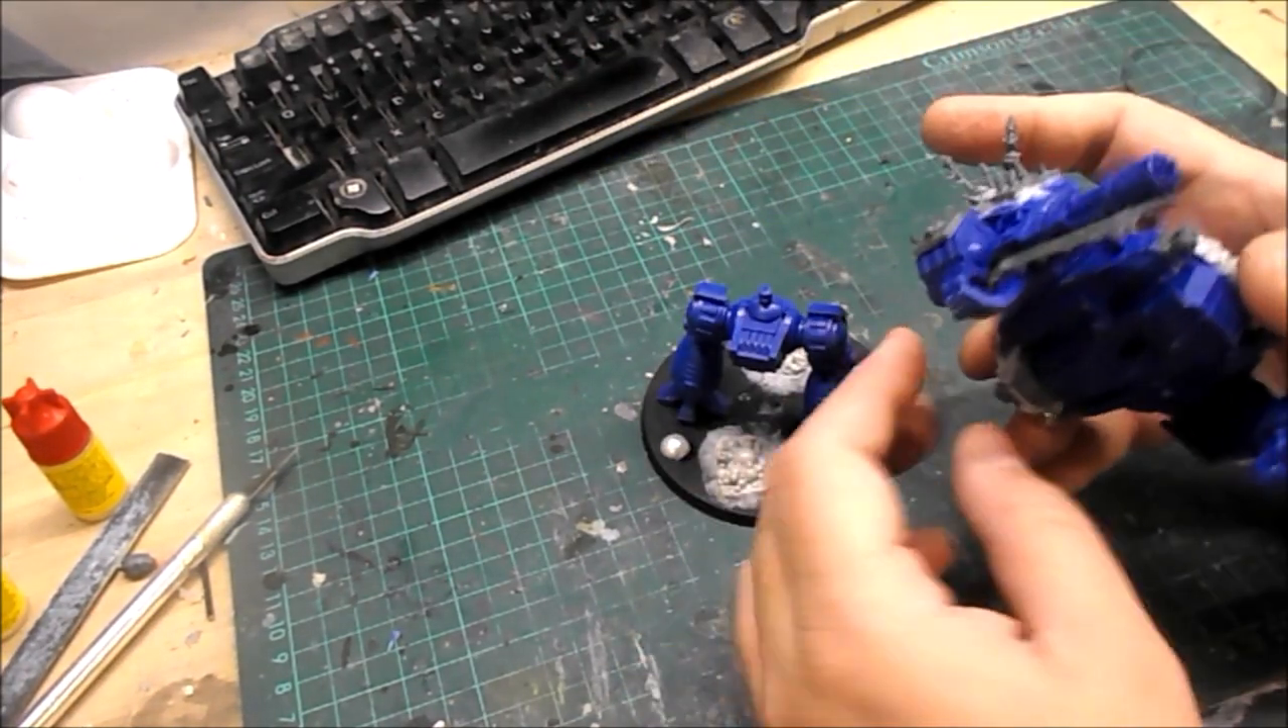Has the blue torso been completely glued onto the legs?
No.